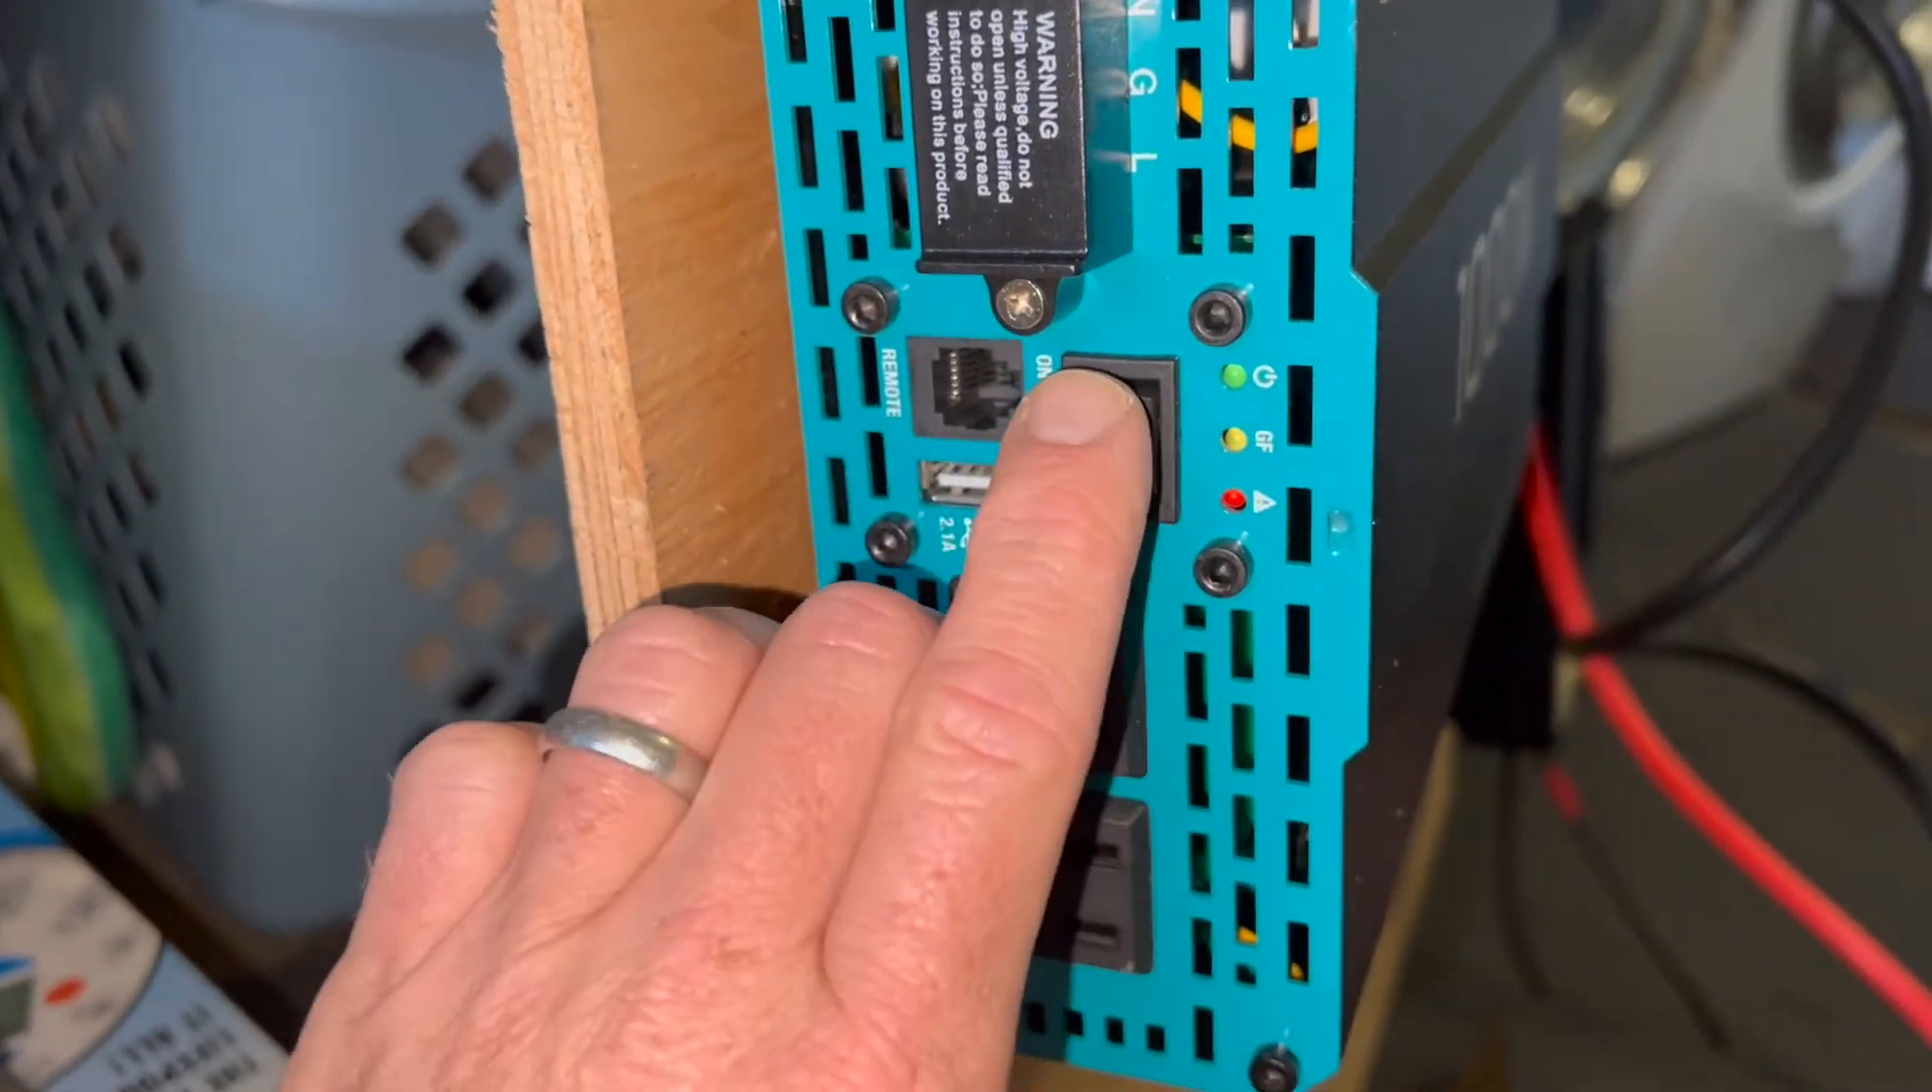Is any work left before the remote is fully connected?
Yes.